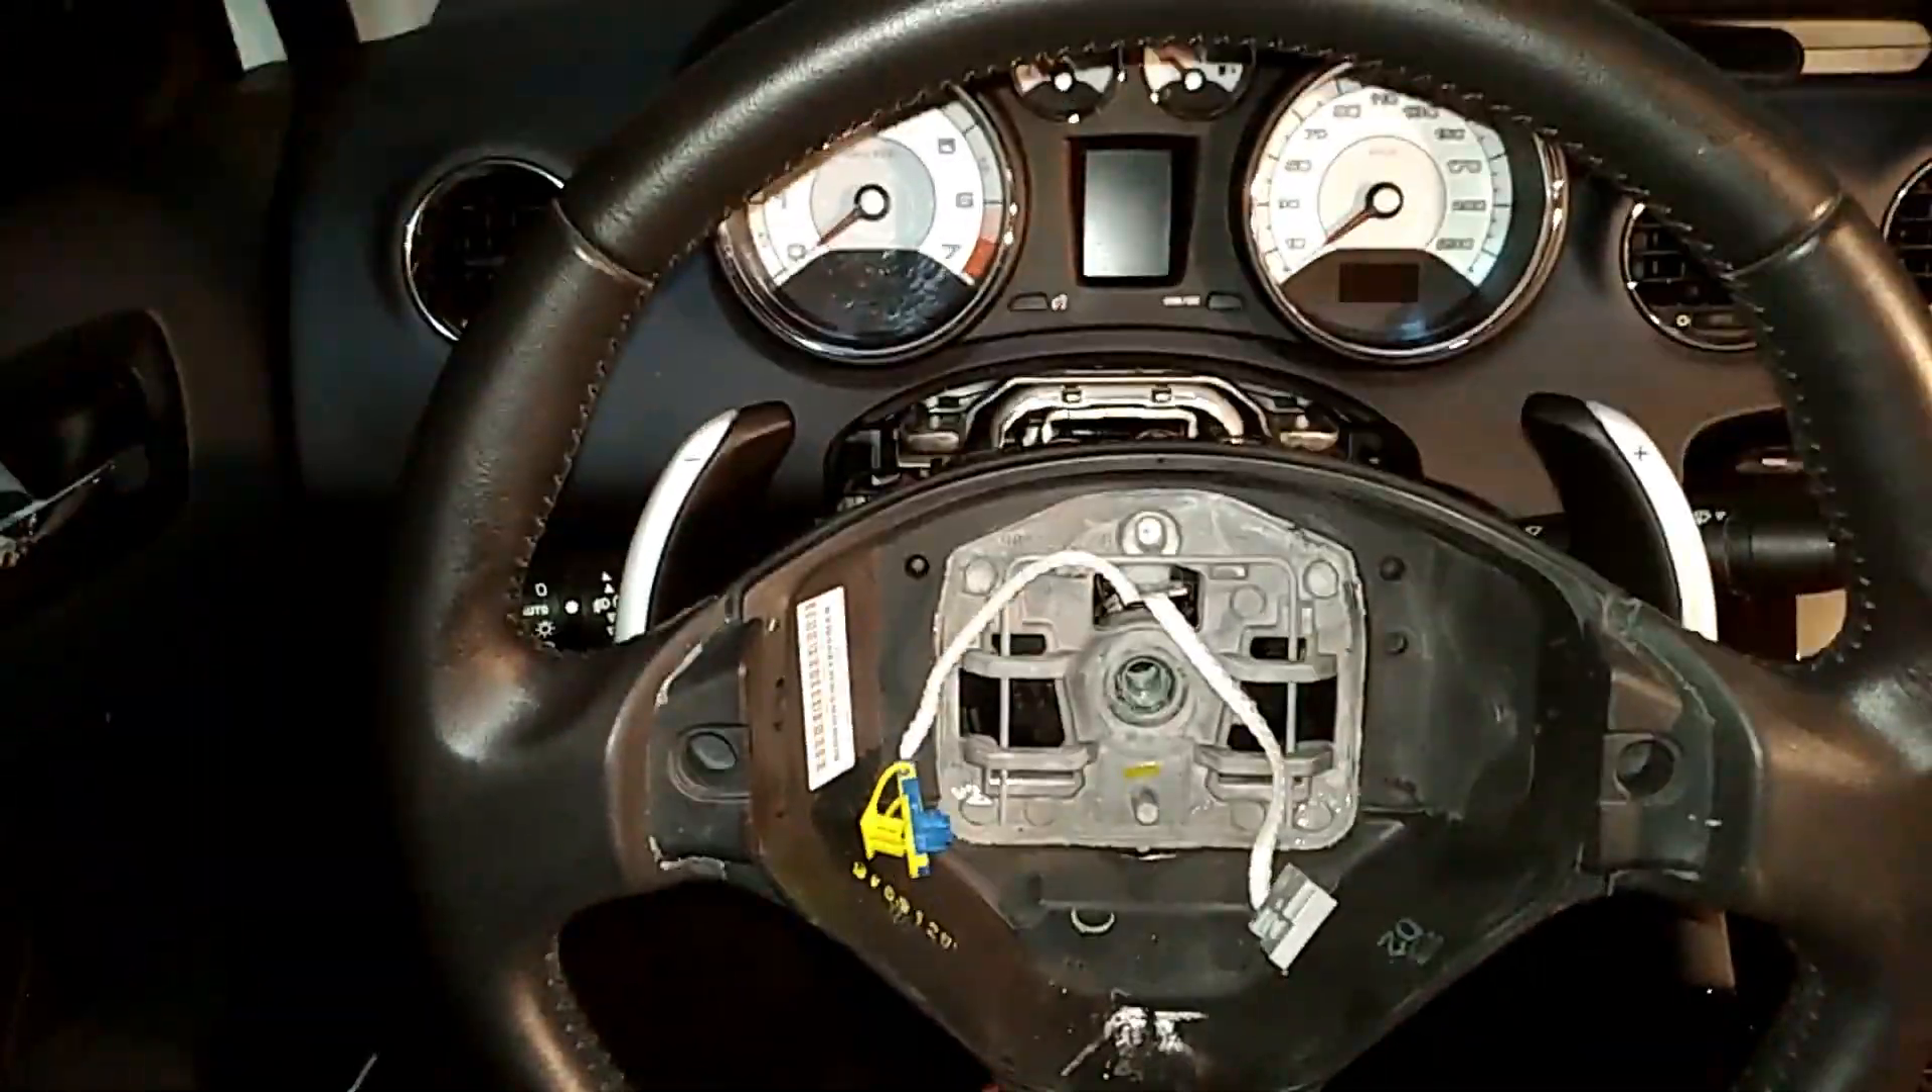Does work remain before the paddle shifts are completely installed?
No.